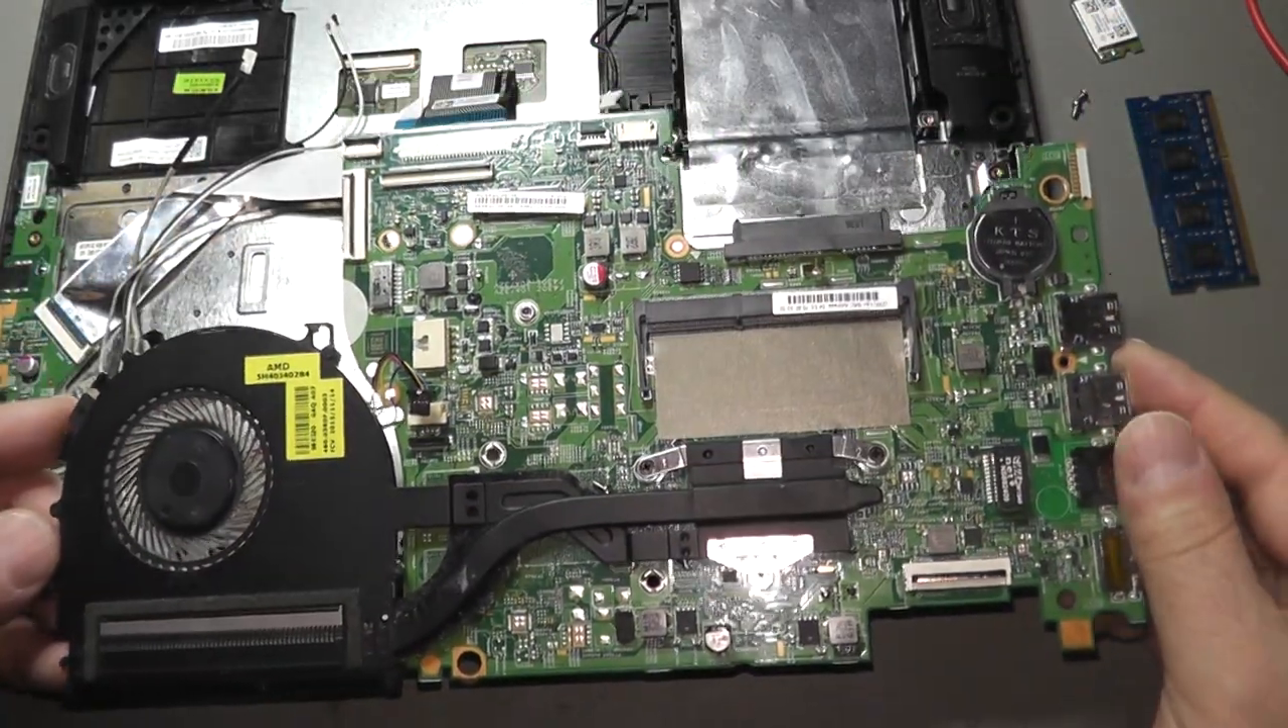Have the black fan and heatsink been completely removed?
No.